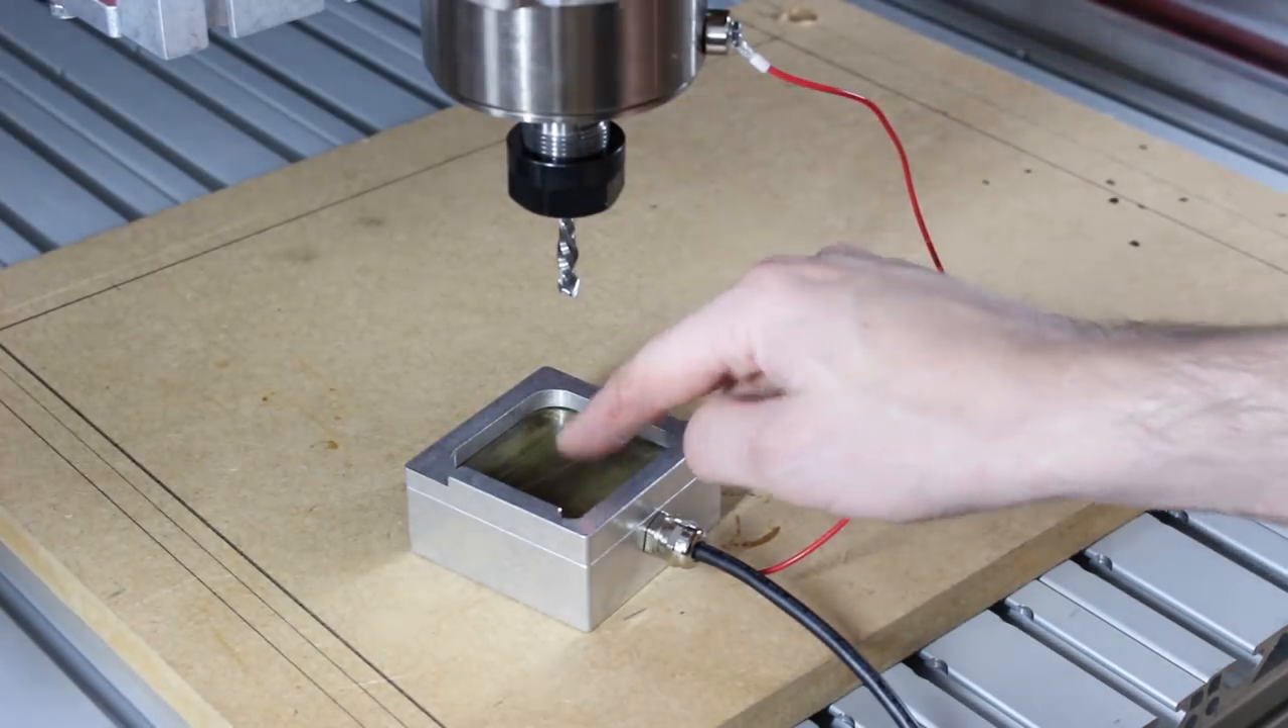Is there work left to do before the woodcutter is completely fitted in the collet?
No.